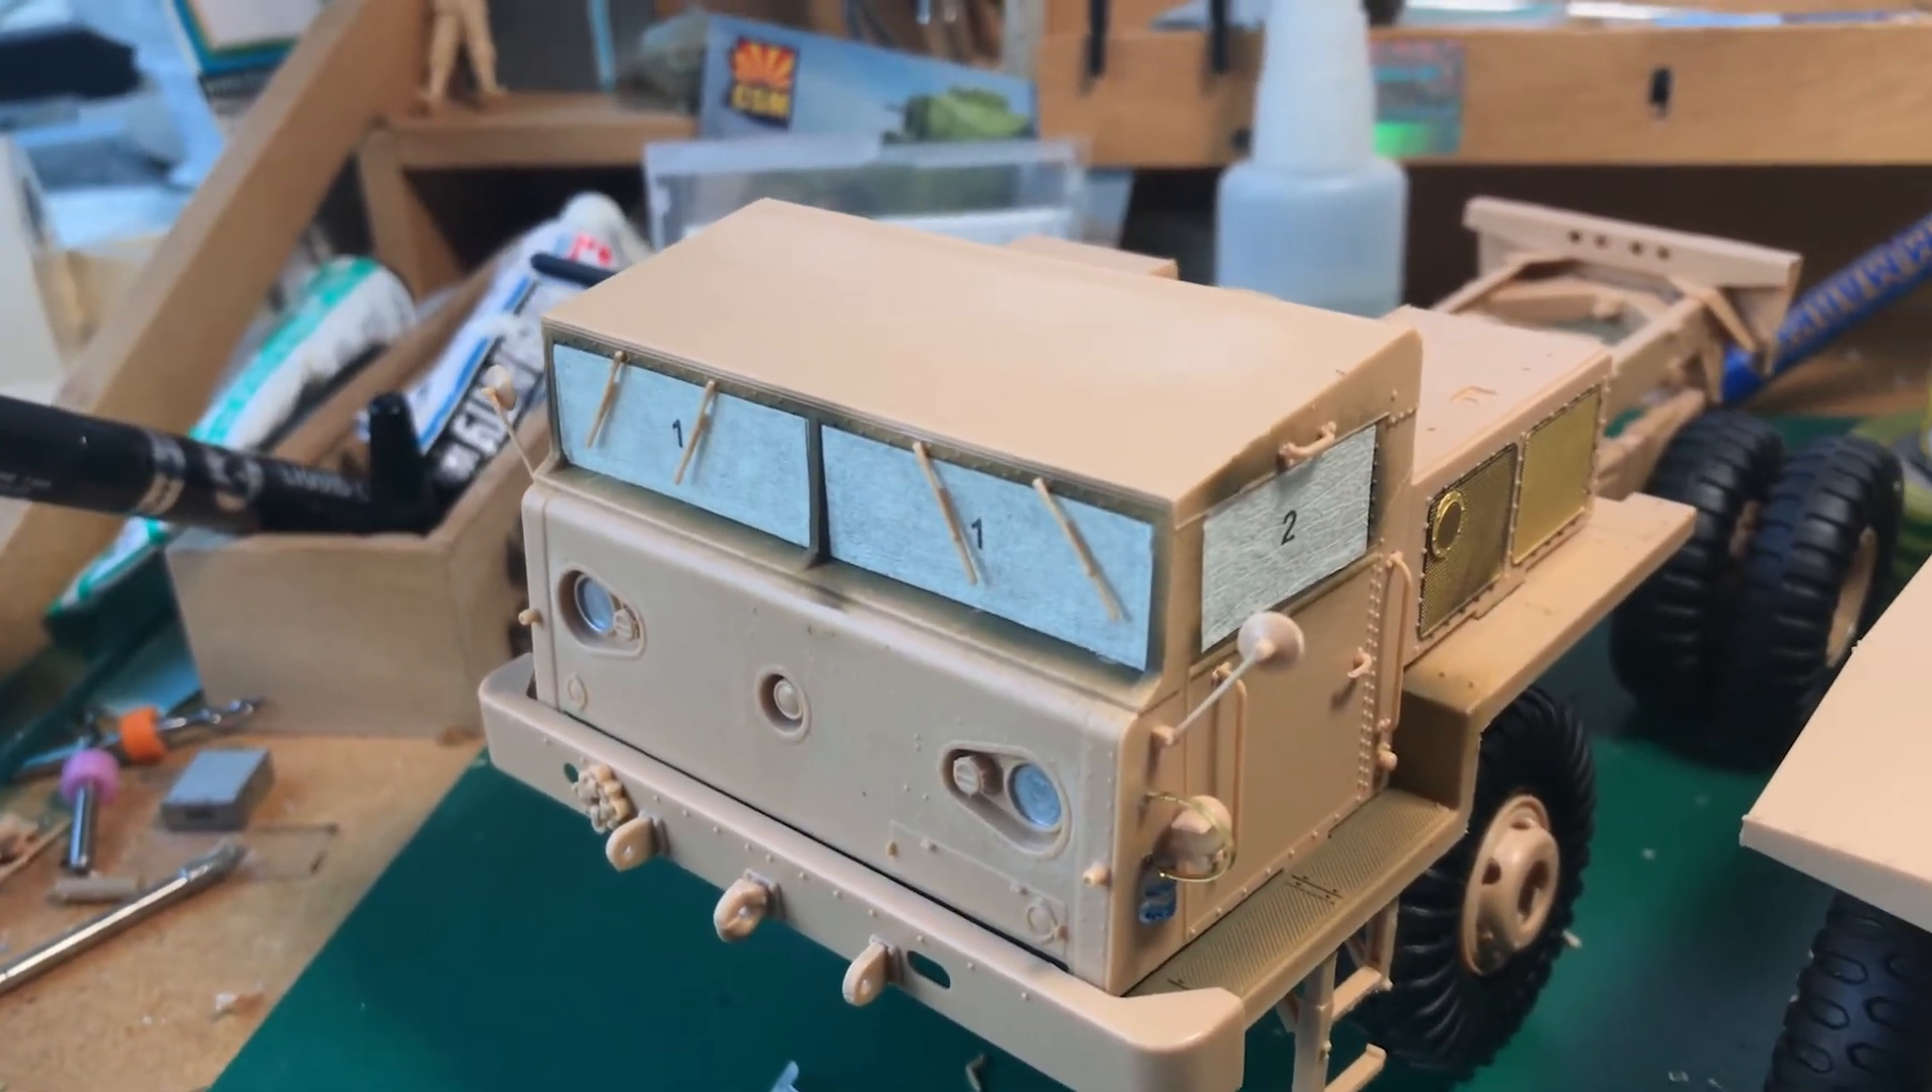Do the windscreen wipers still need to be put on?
No.